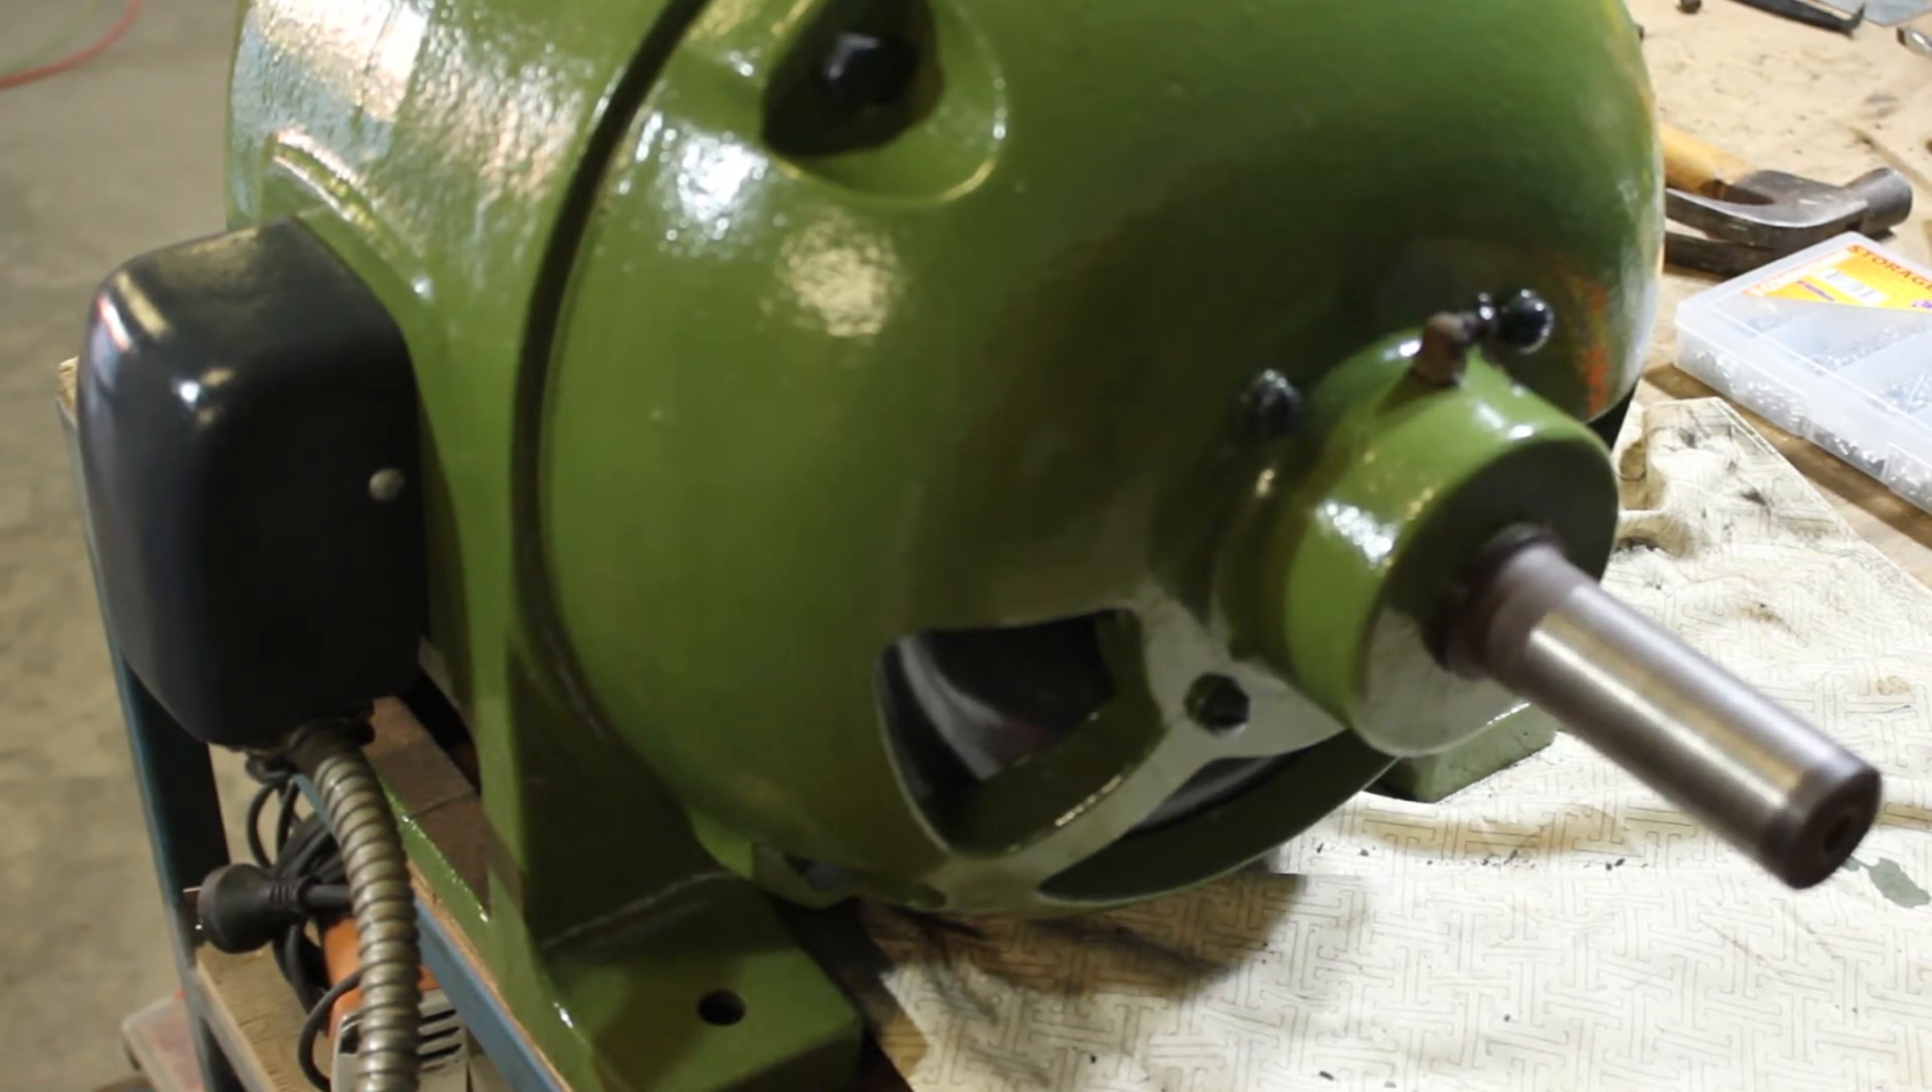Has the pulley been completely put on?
No.